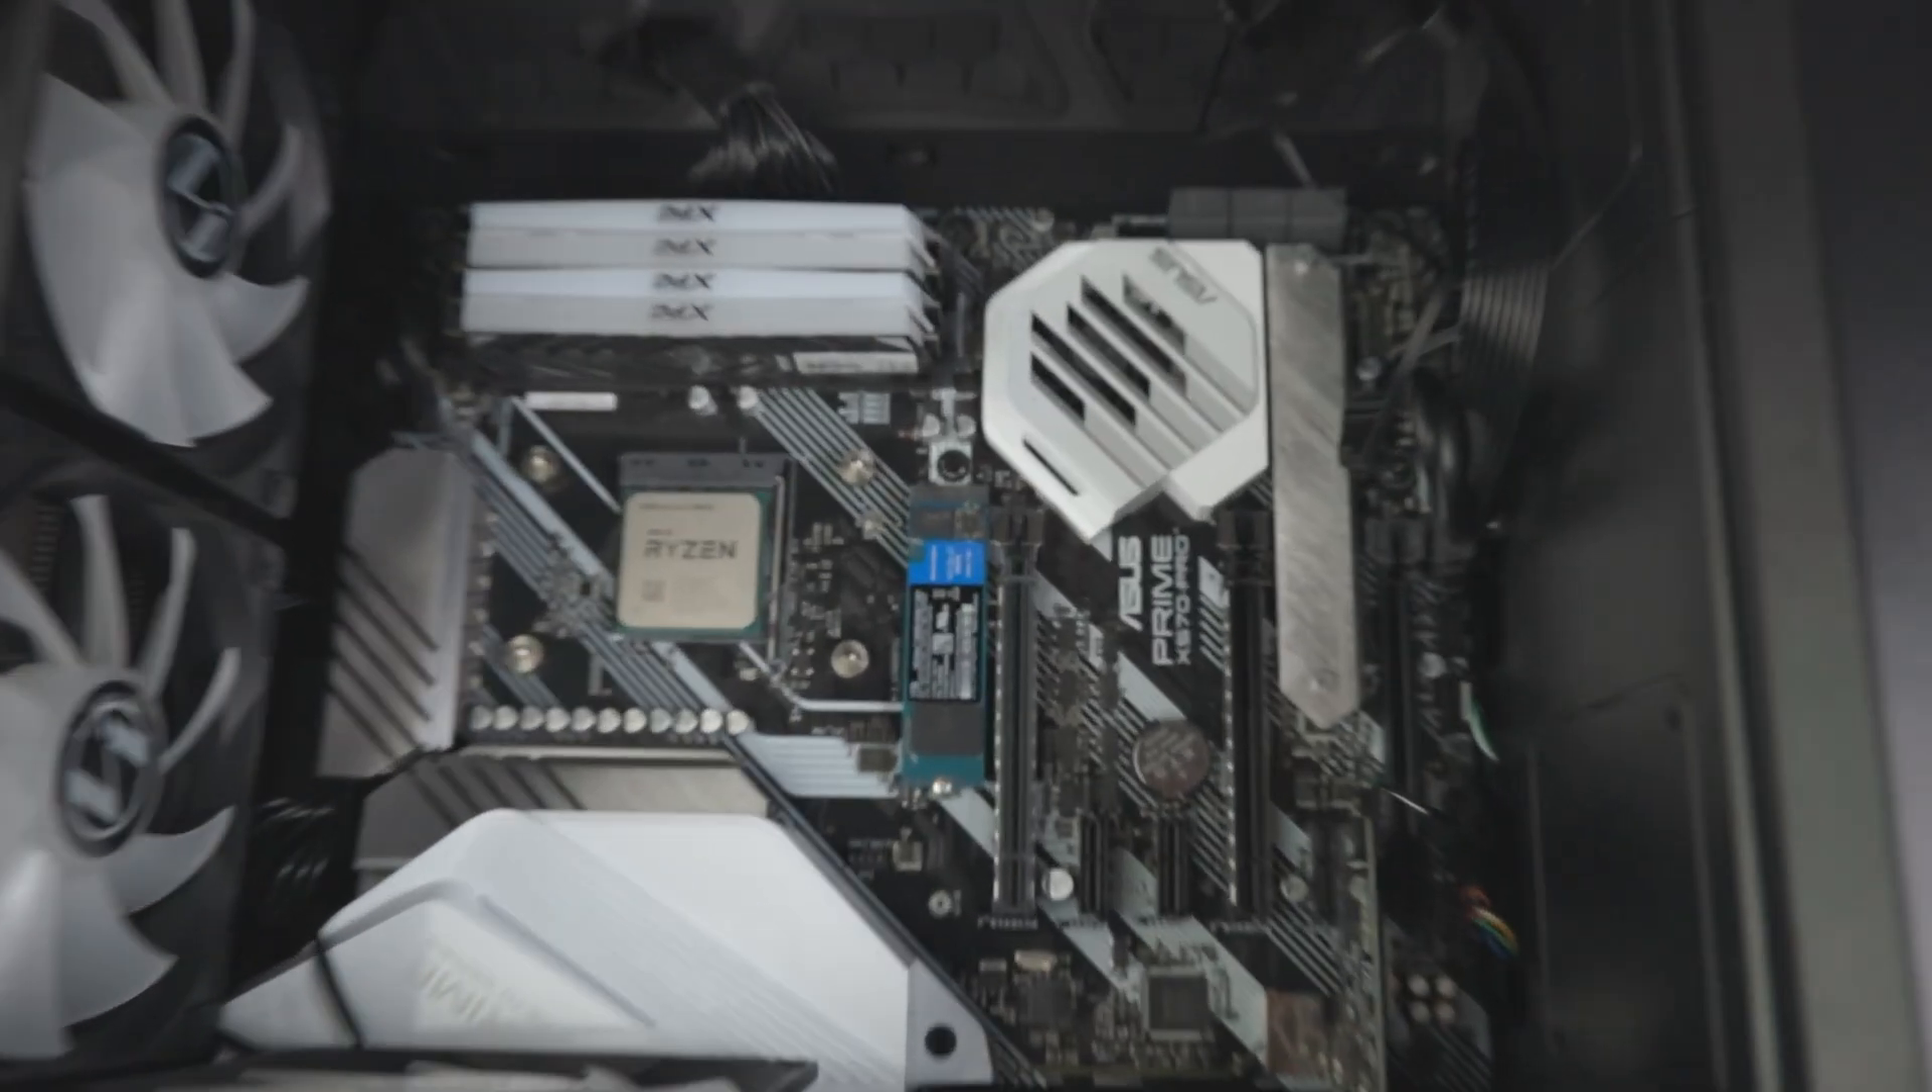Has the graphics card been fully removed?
Yes.